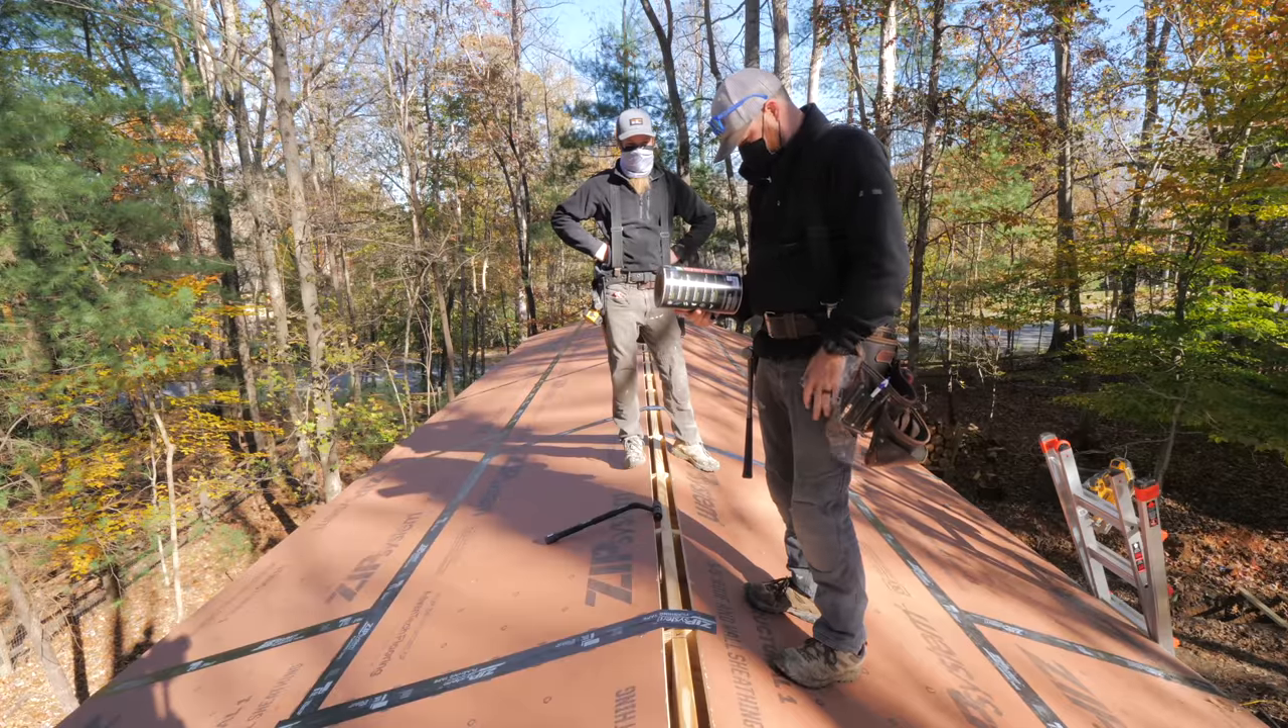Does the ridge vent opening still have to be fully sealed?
Yes.